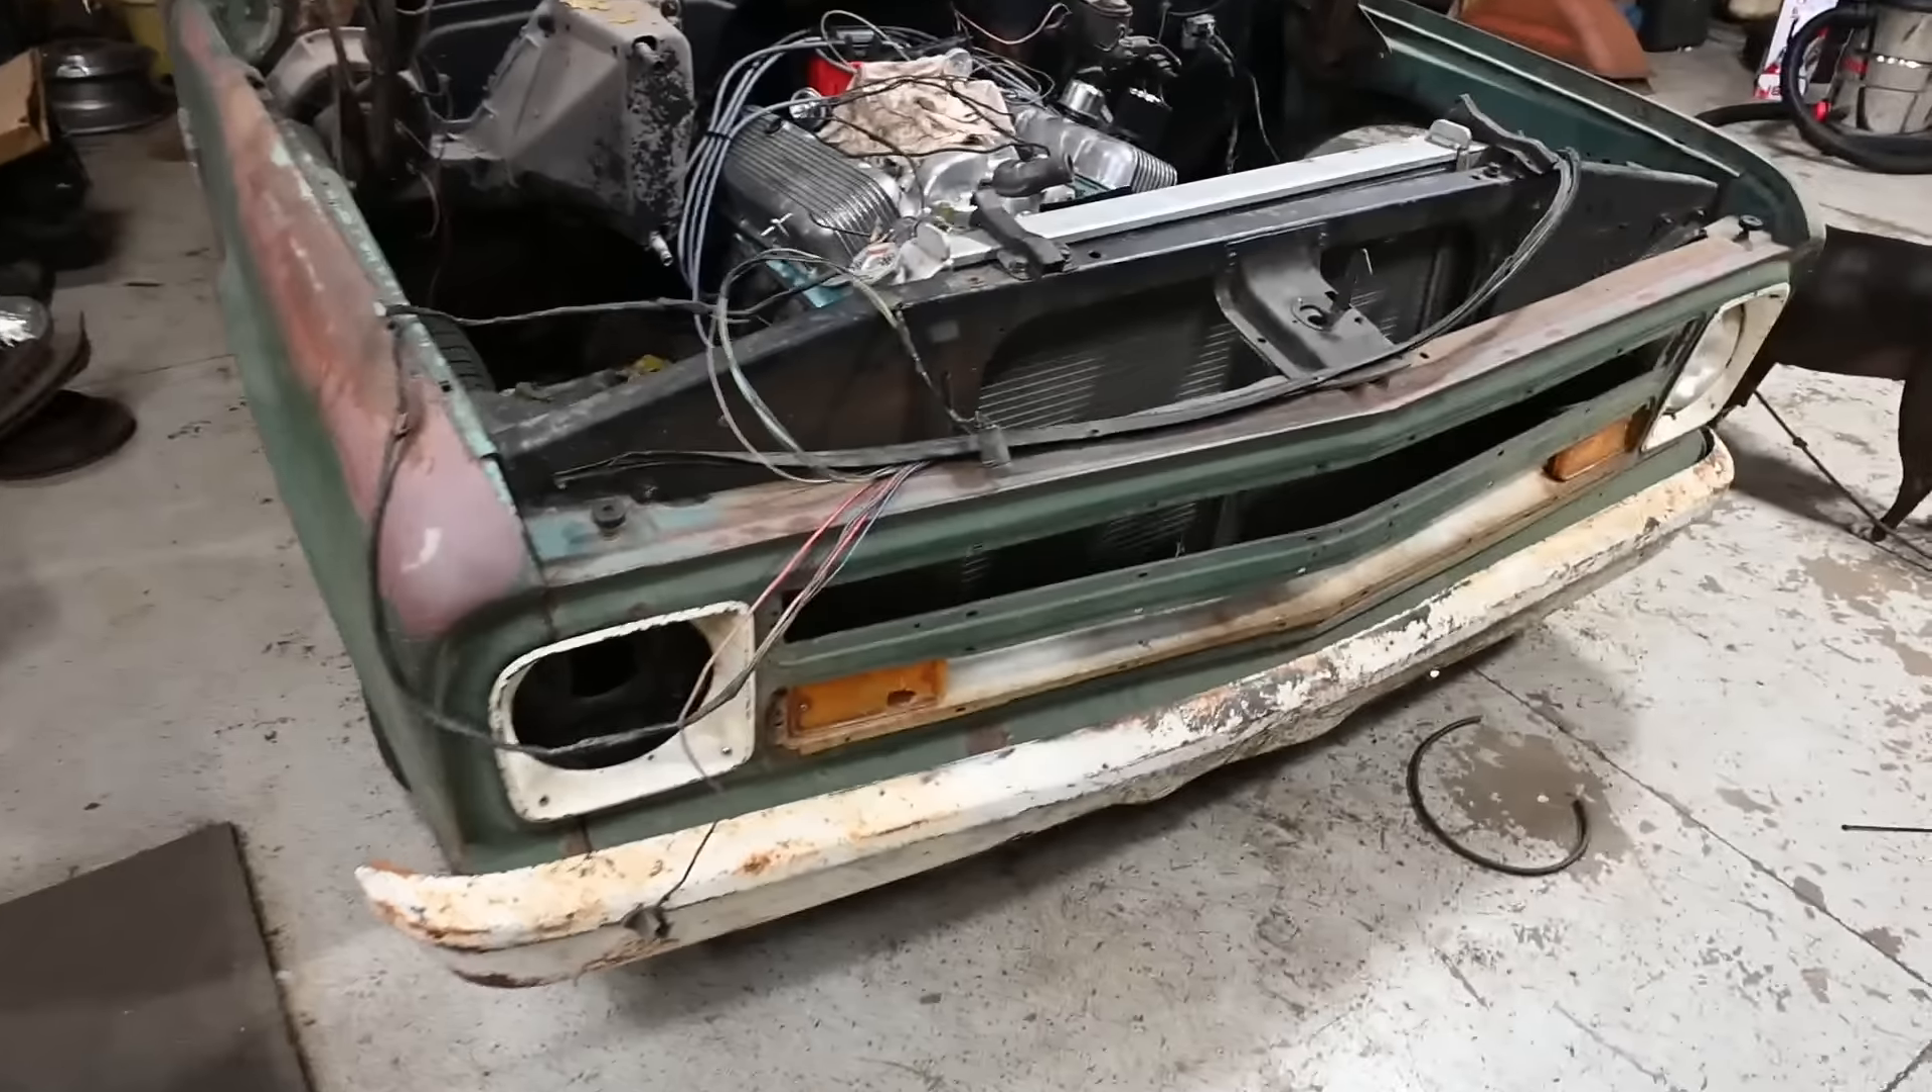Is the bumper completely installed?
Yes.